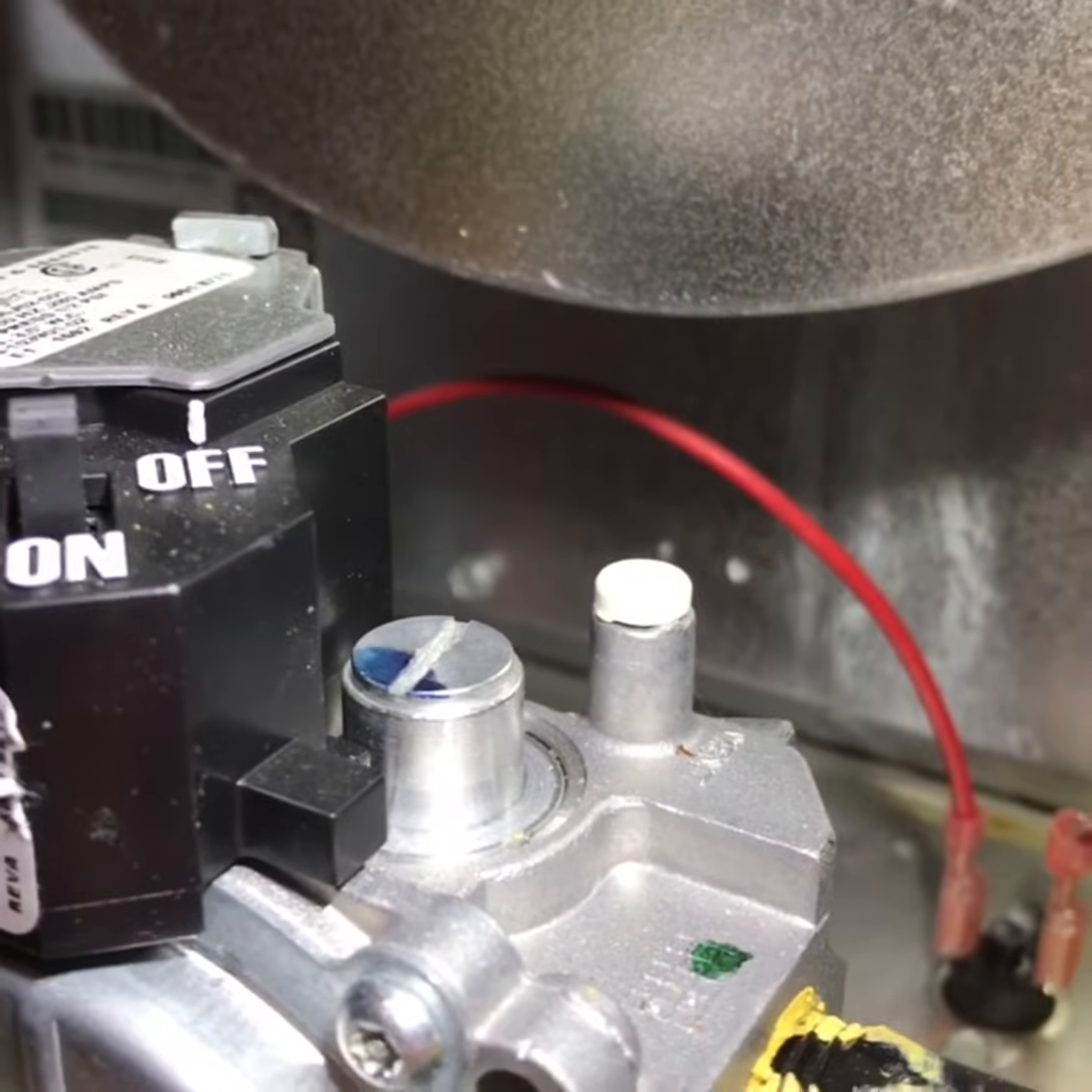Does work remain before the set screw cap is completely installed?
No.